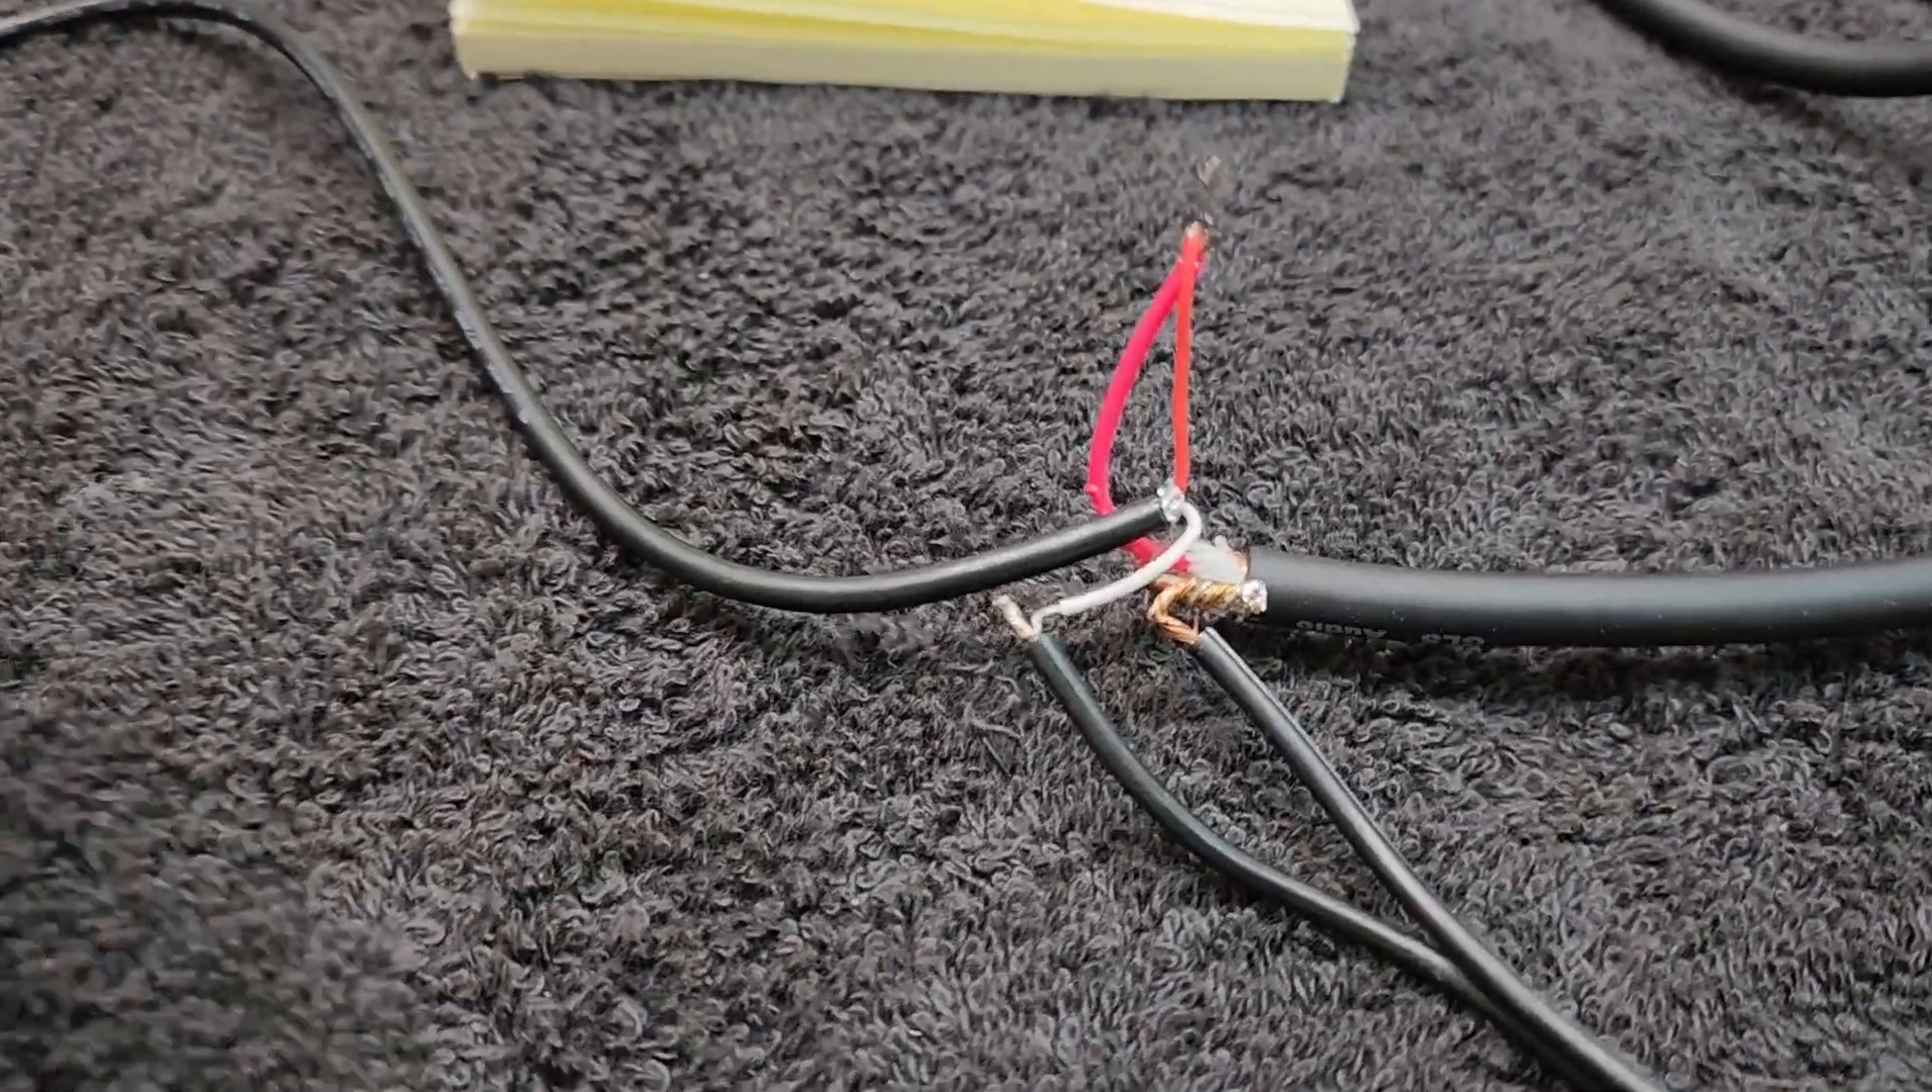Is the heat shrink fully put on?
No.